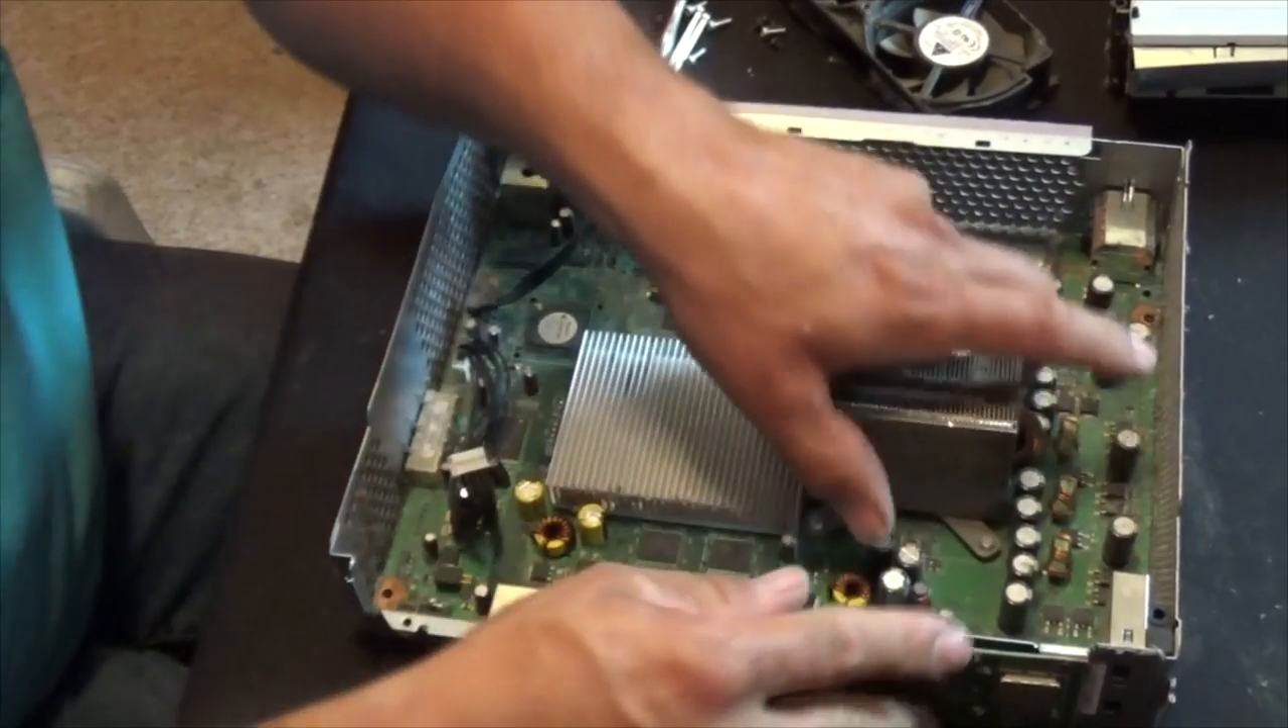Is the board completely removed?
No.